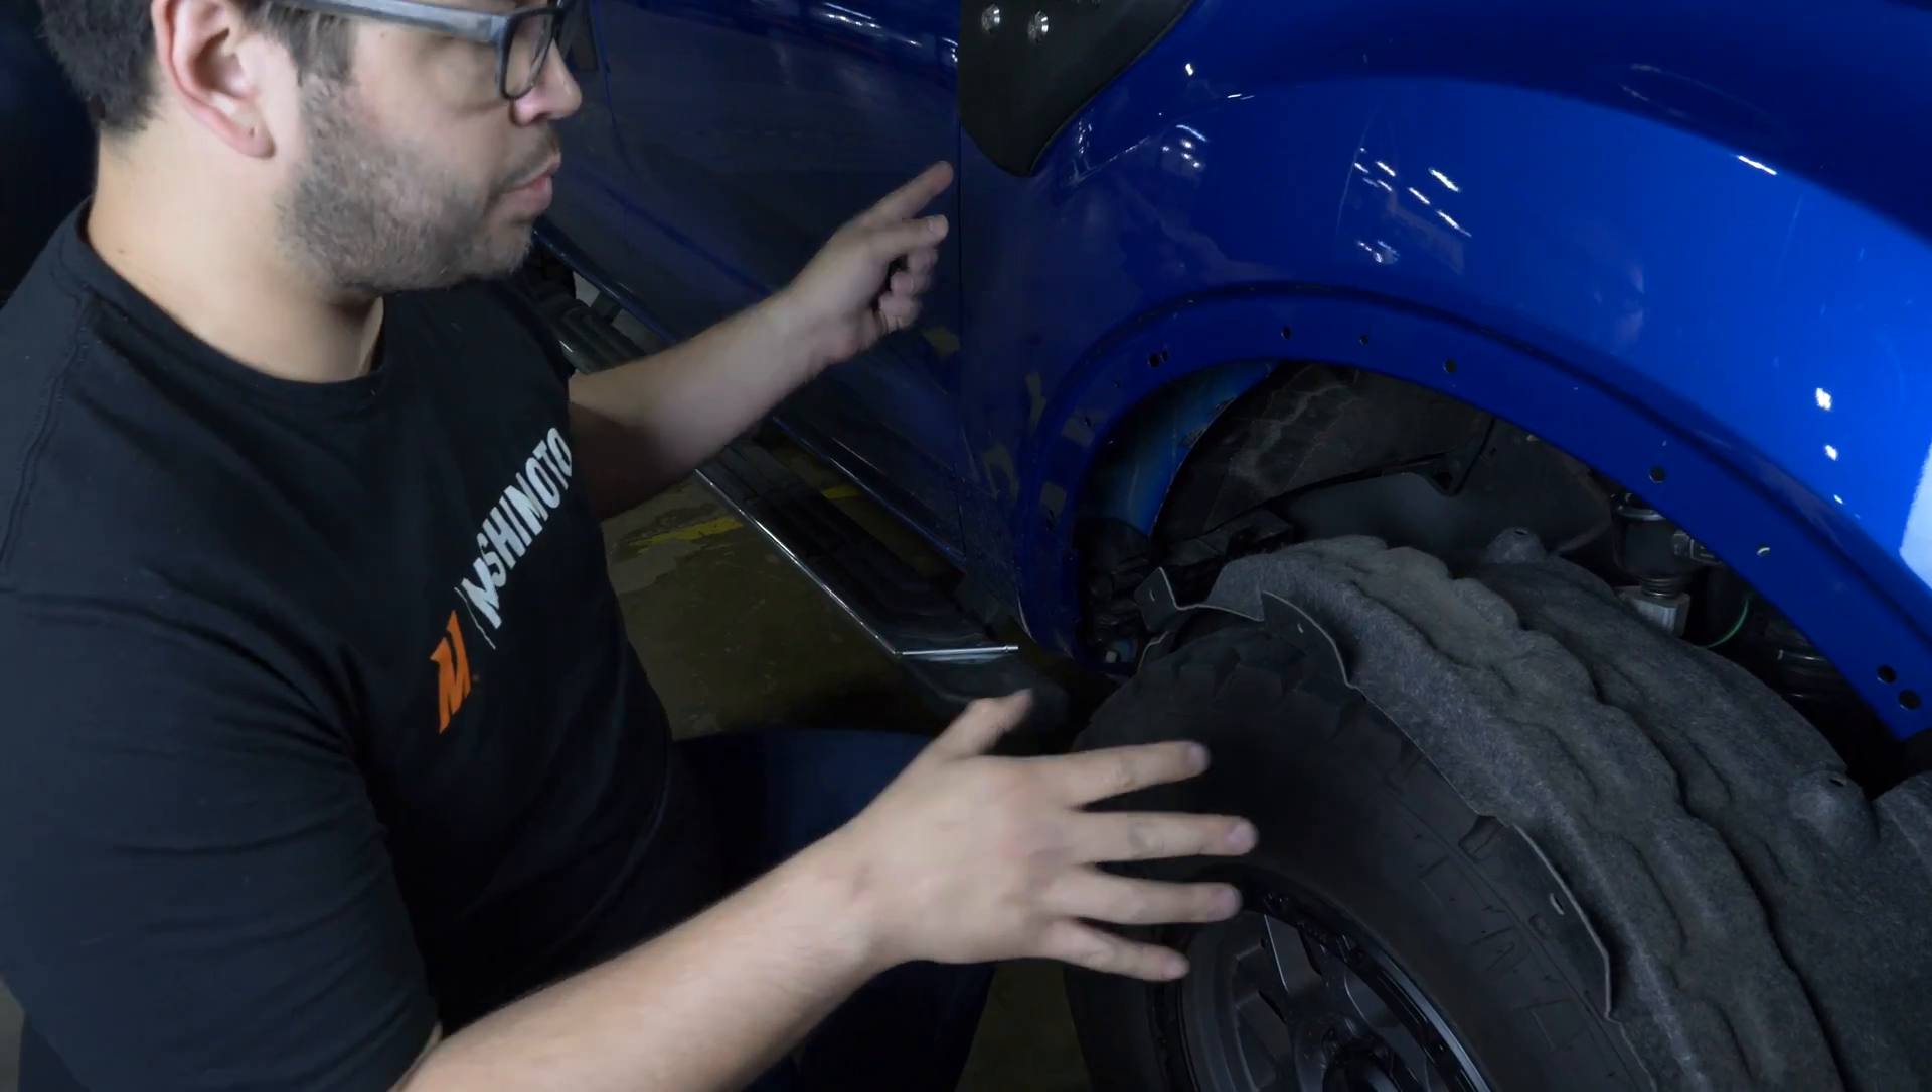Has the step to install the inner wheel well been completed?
No.